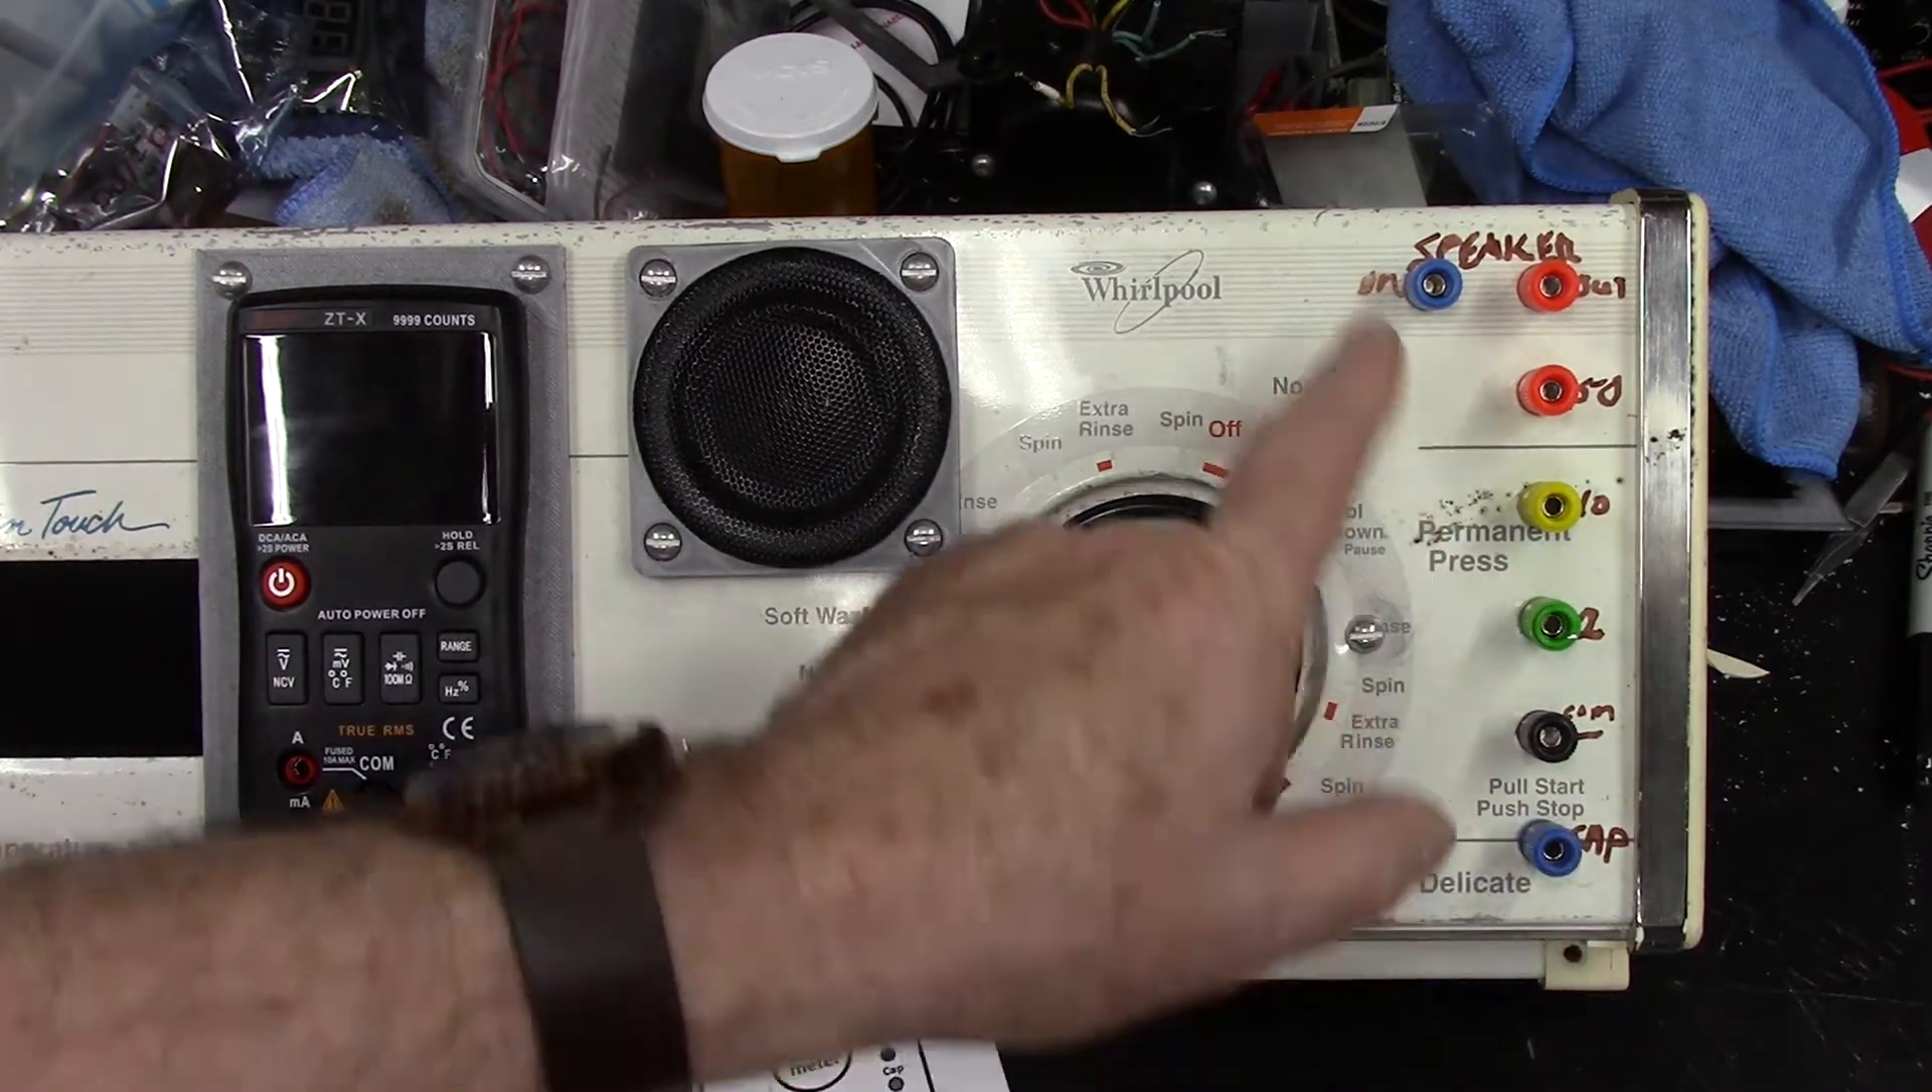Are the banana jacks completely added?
Yes.